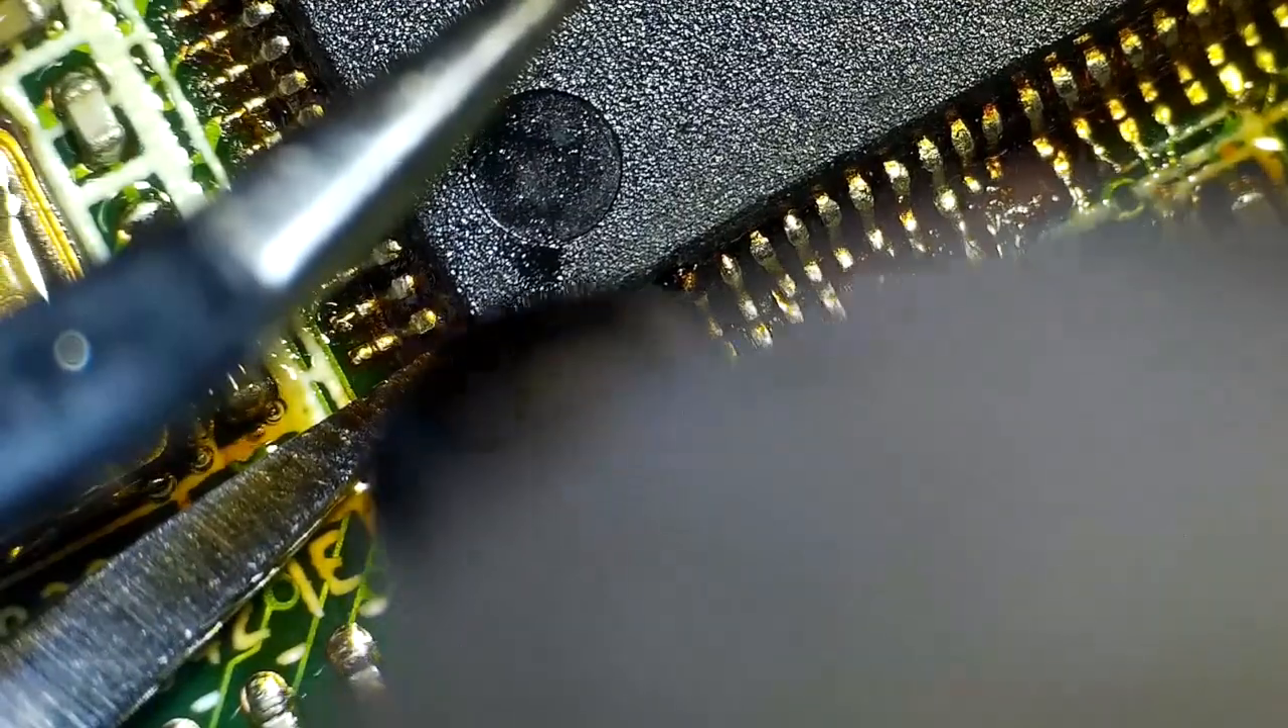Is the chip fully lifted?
No.